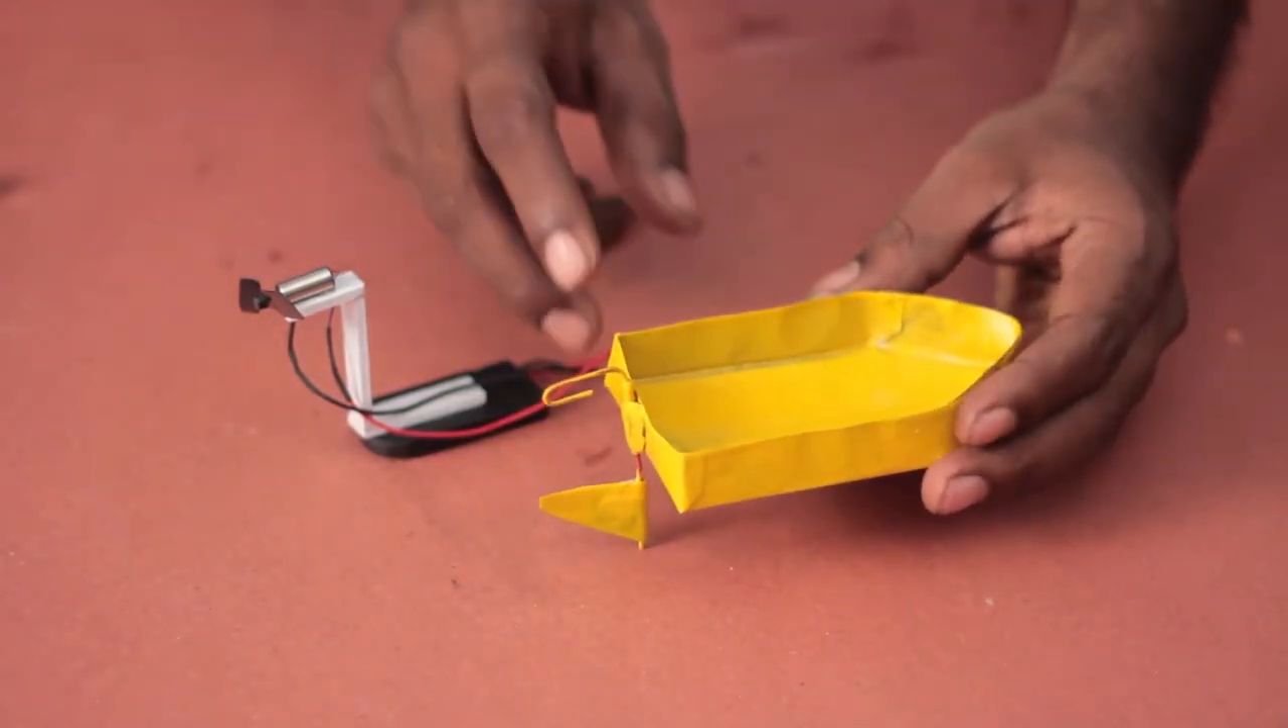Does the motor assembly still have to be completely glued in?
Yes.